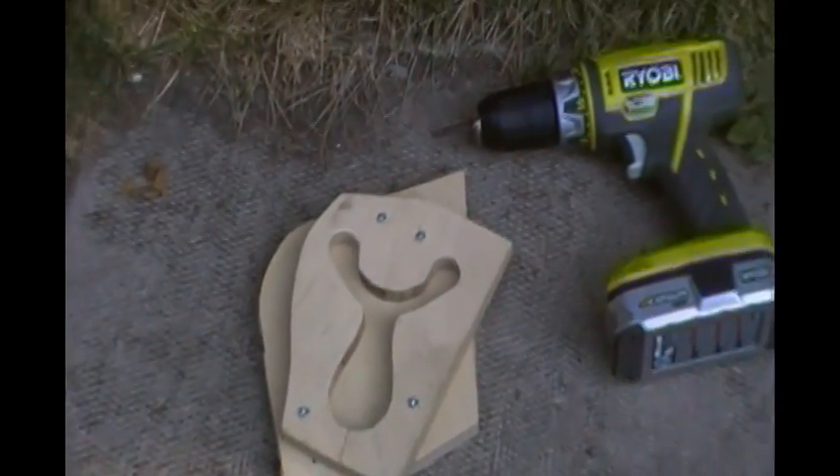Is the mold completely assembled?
Yes.